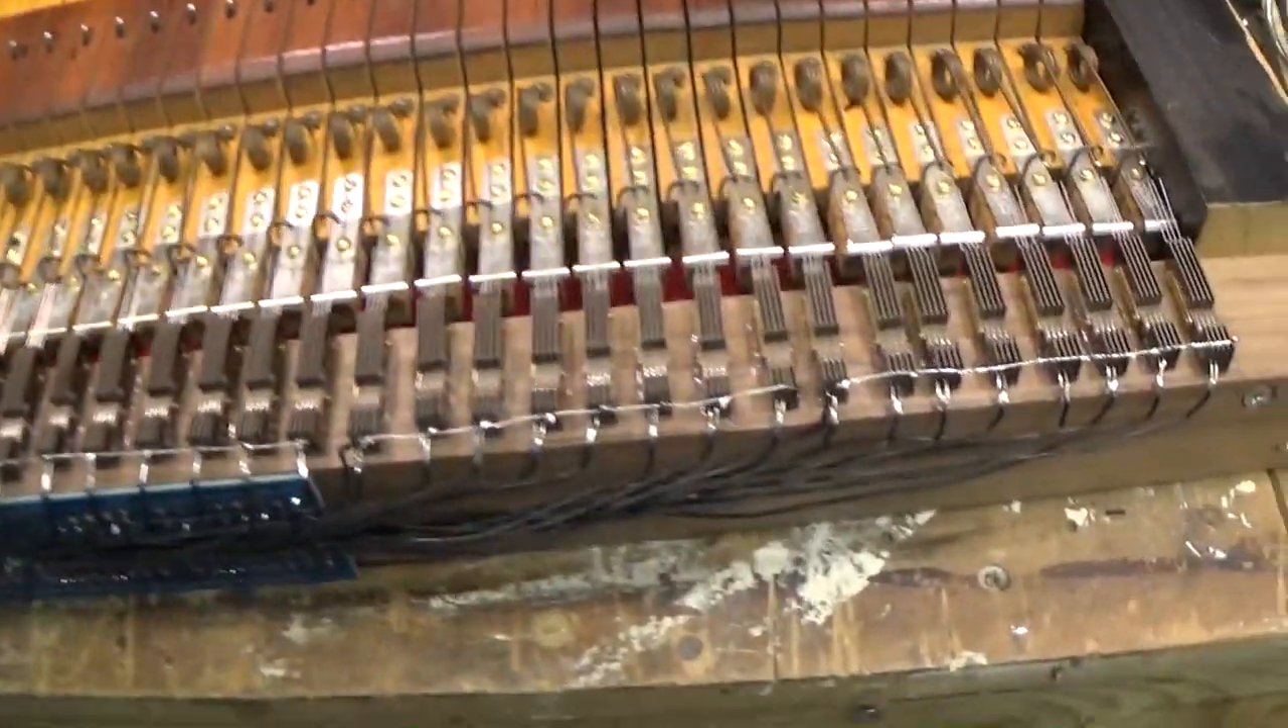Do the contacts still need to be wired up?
No.